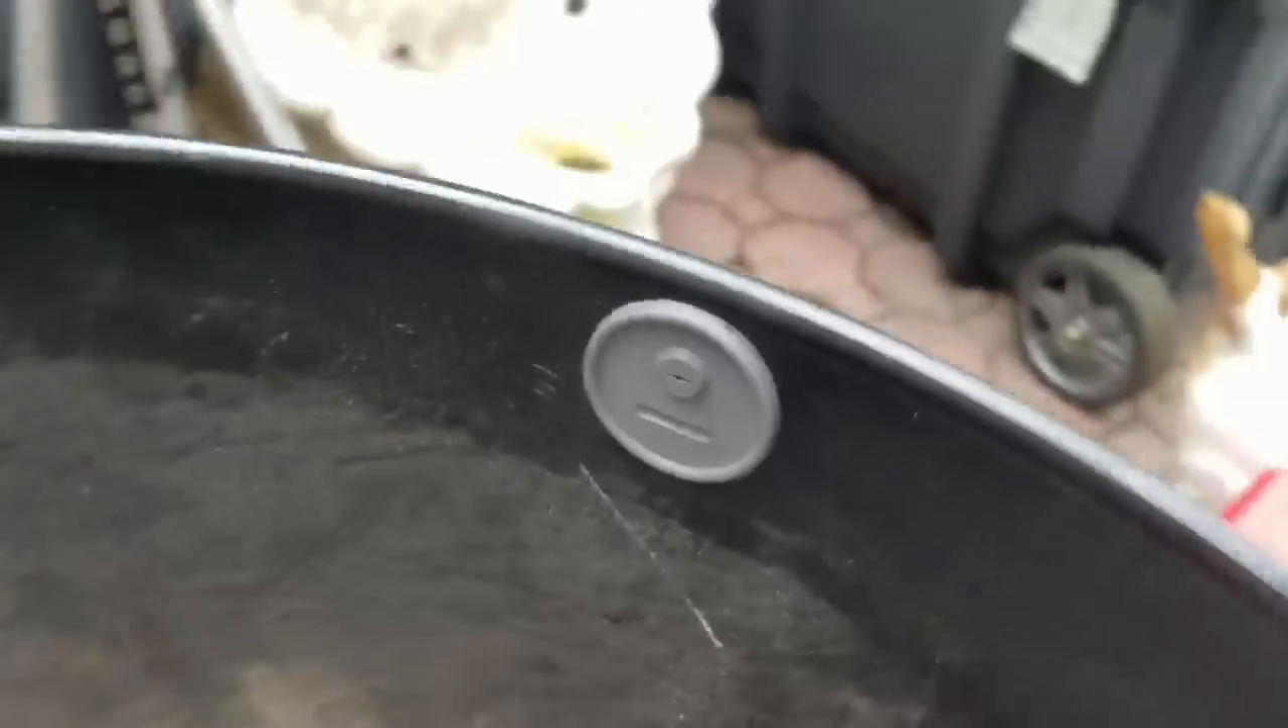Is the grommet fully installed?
Yes.